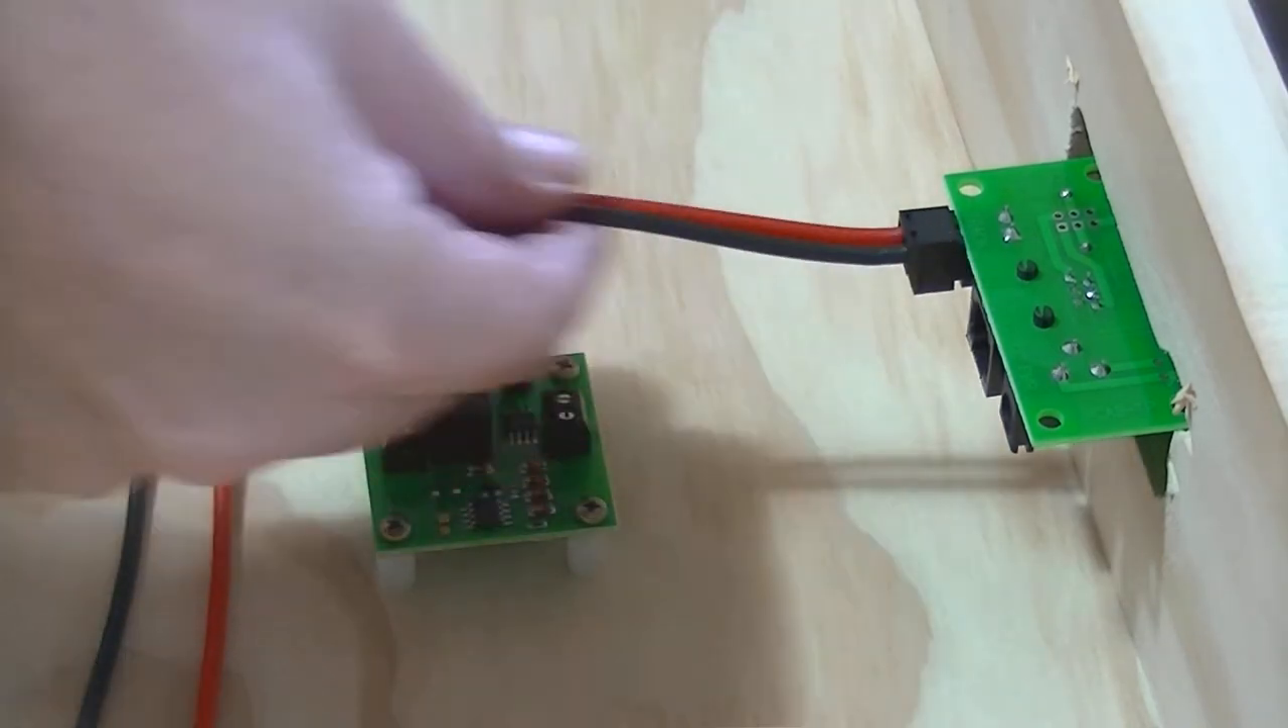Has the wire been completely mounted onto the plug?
Yes.